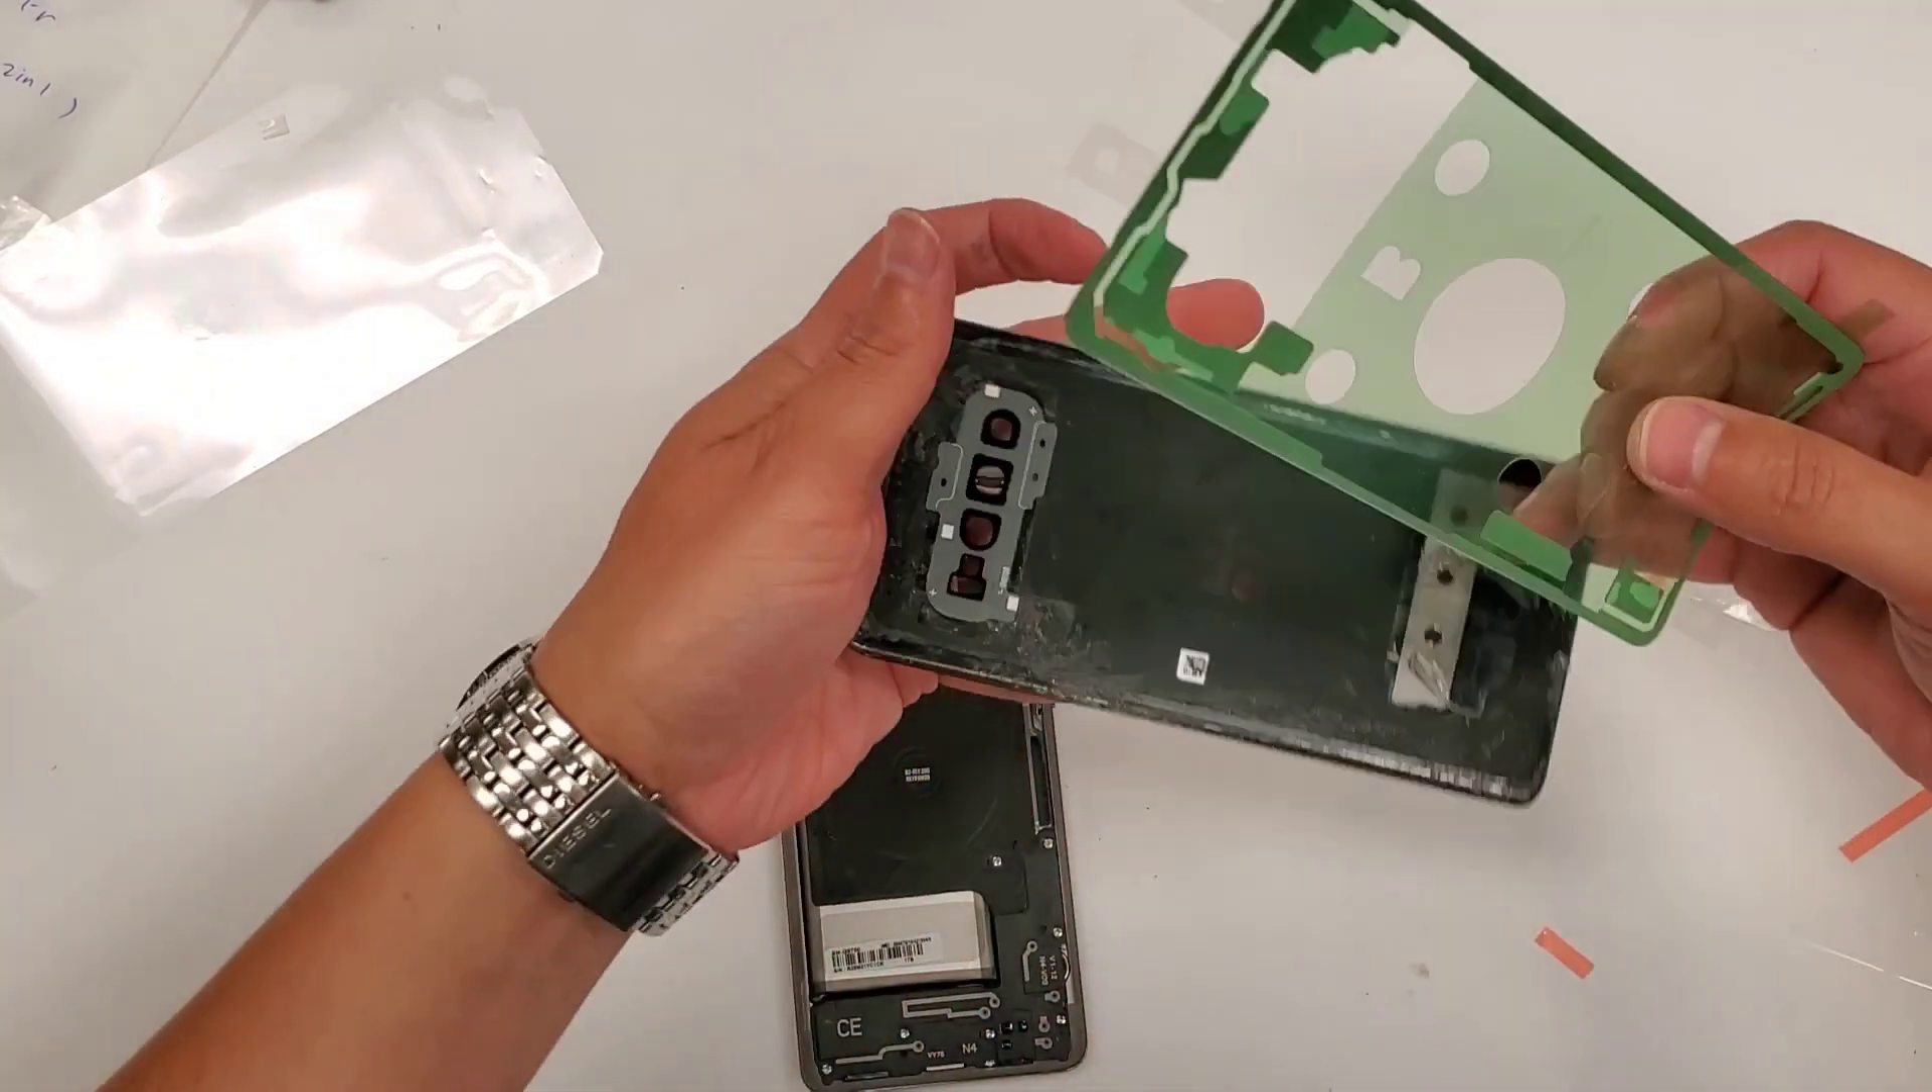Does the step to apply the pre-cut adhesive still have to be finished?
Yes.